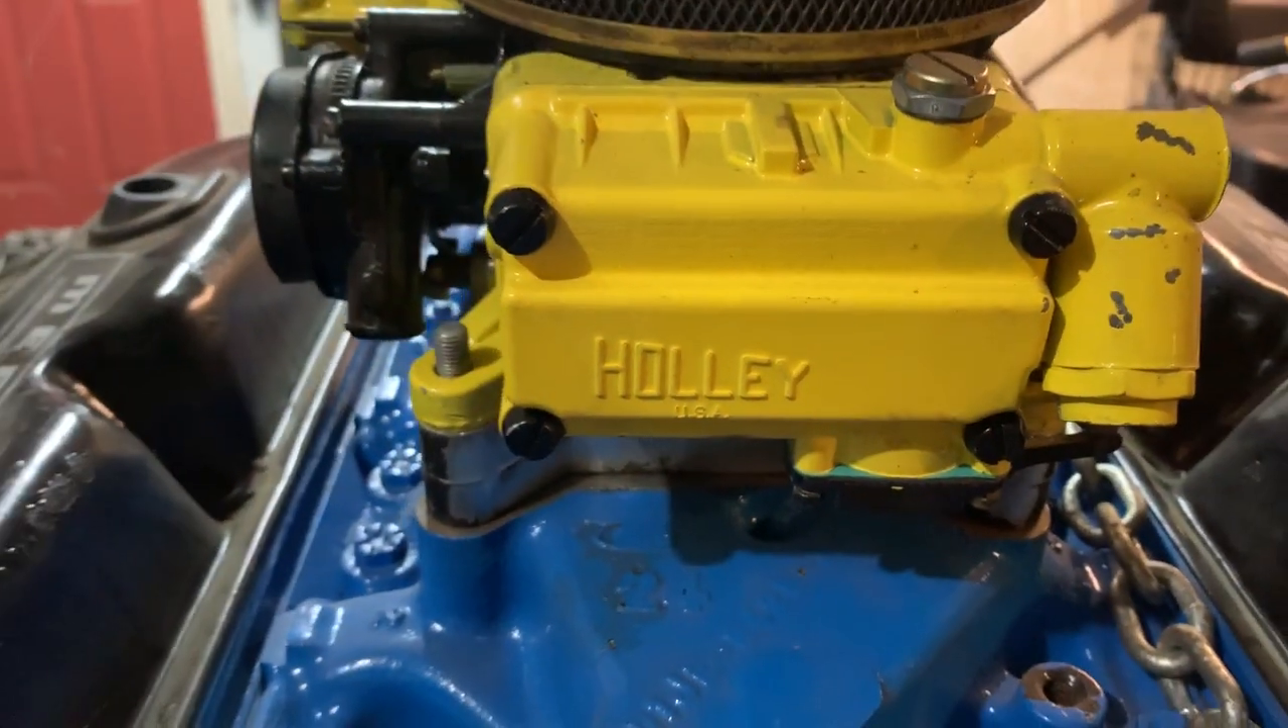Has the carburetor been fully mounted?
No.